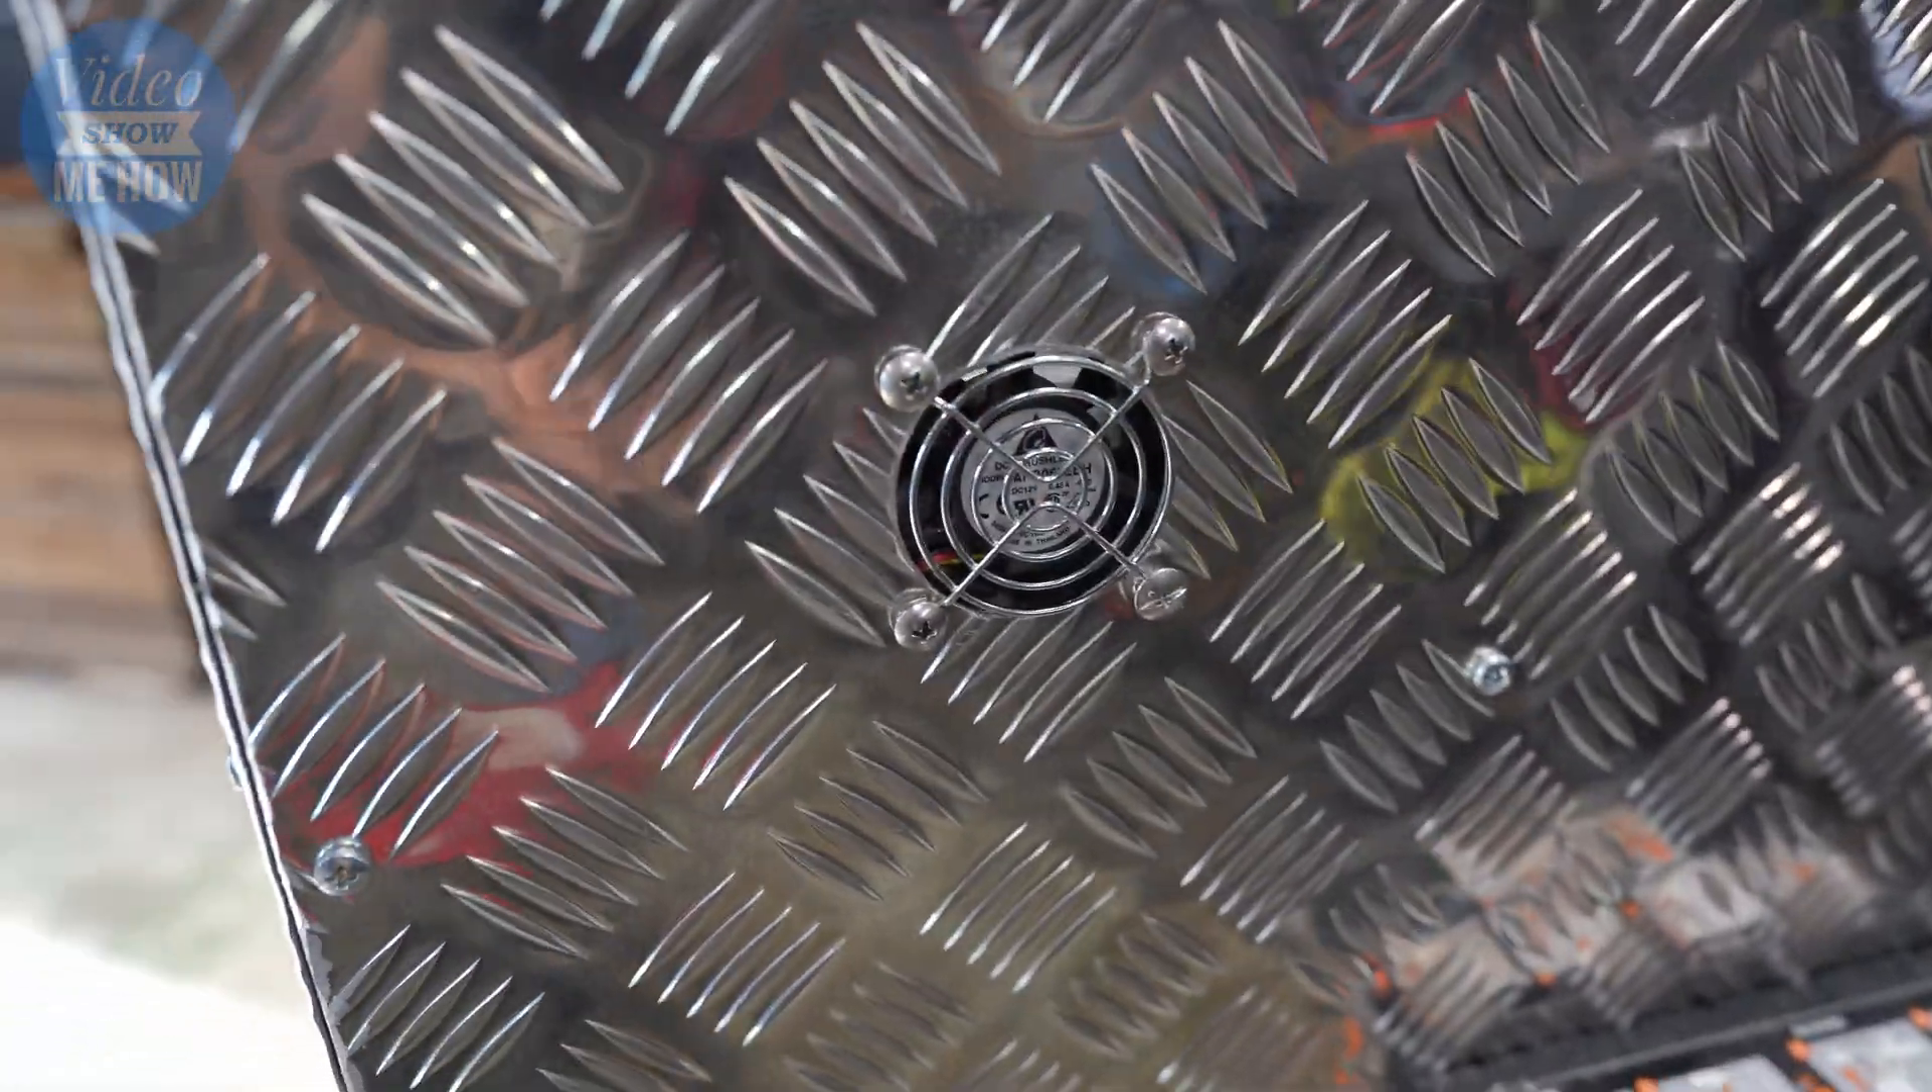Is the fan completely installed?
Yes.